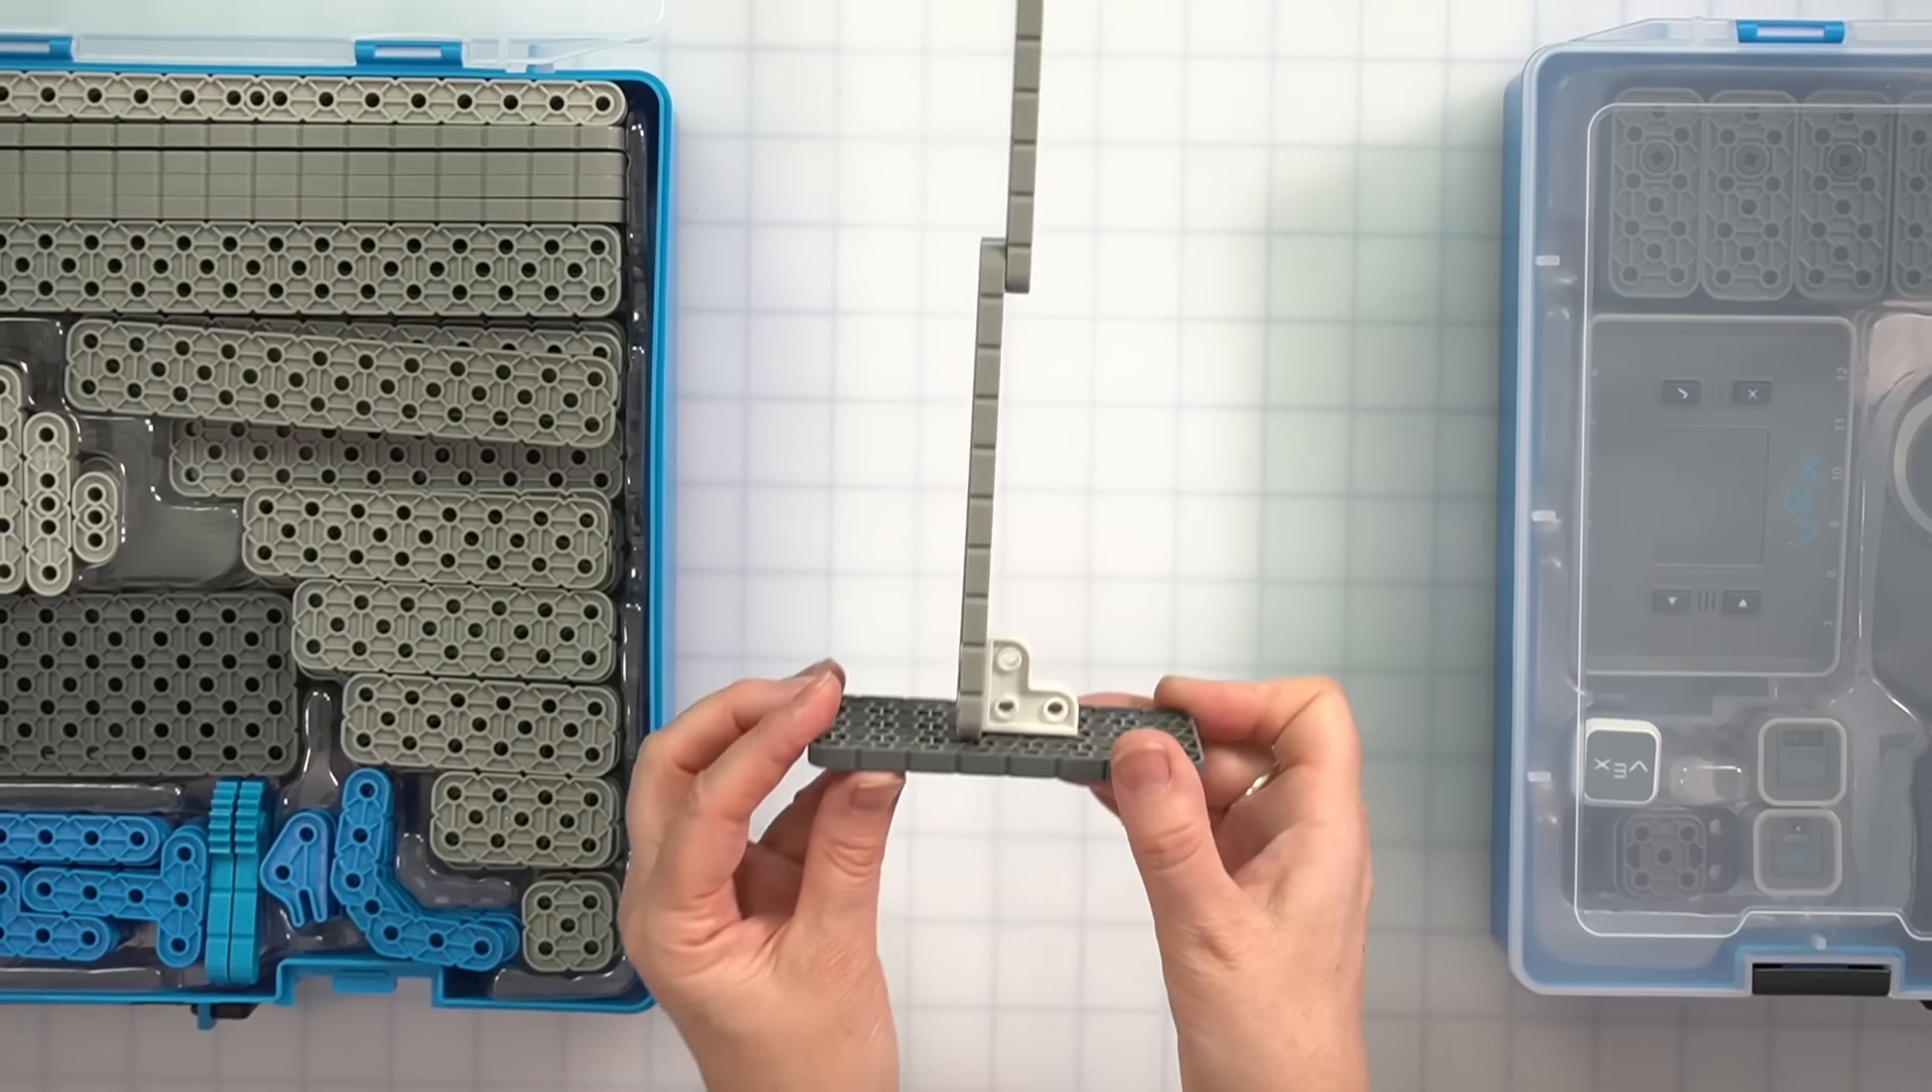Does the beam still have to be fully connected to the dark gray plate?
No.